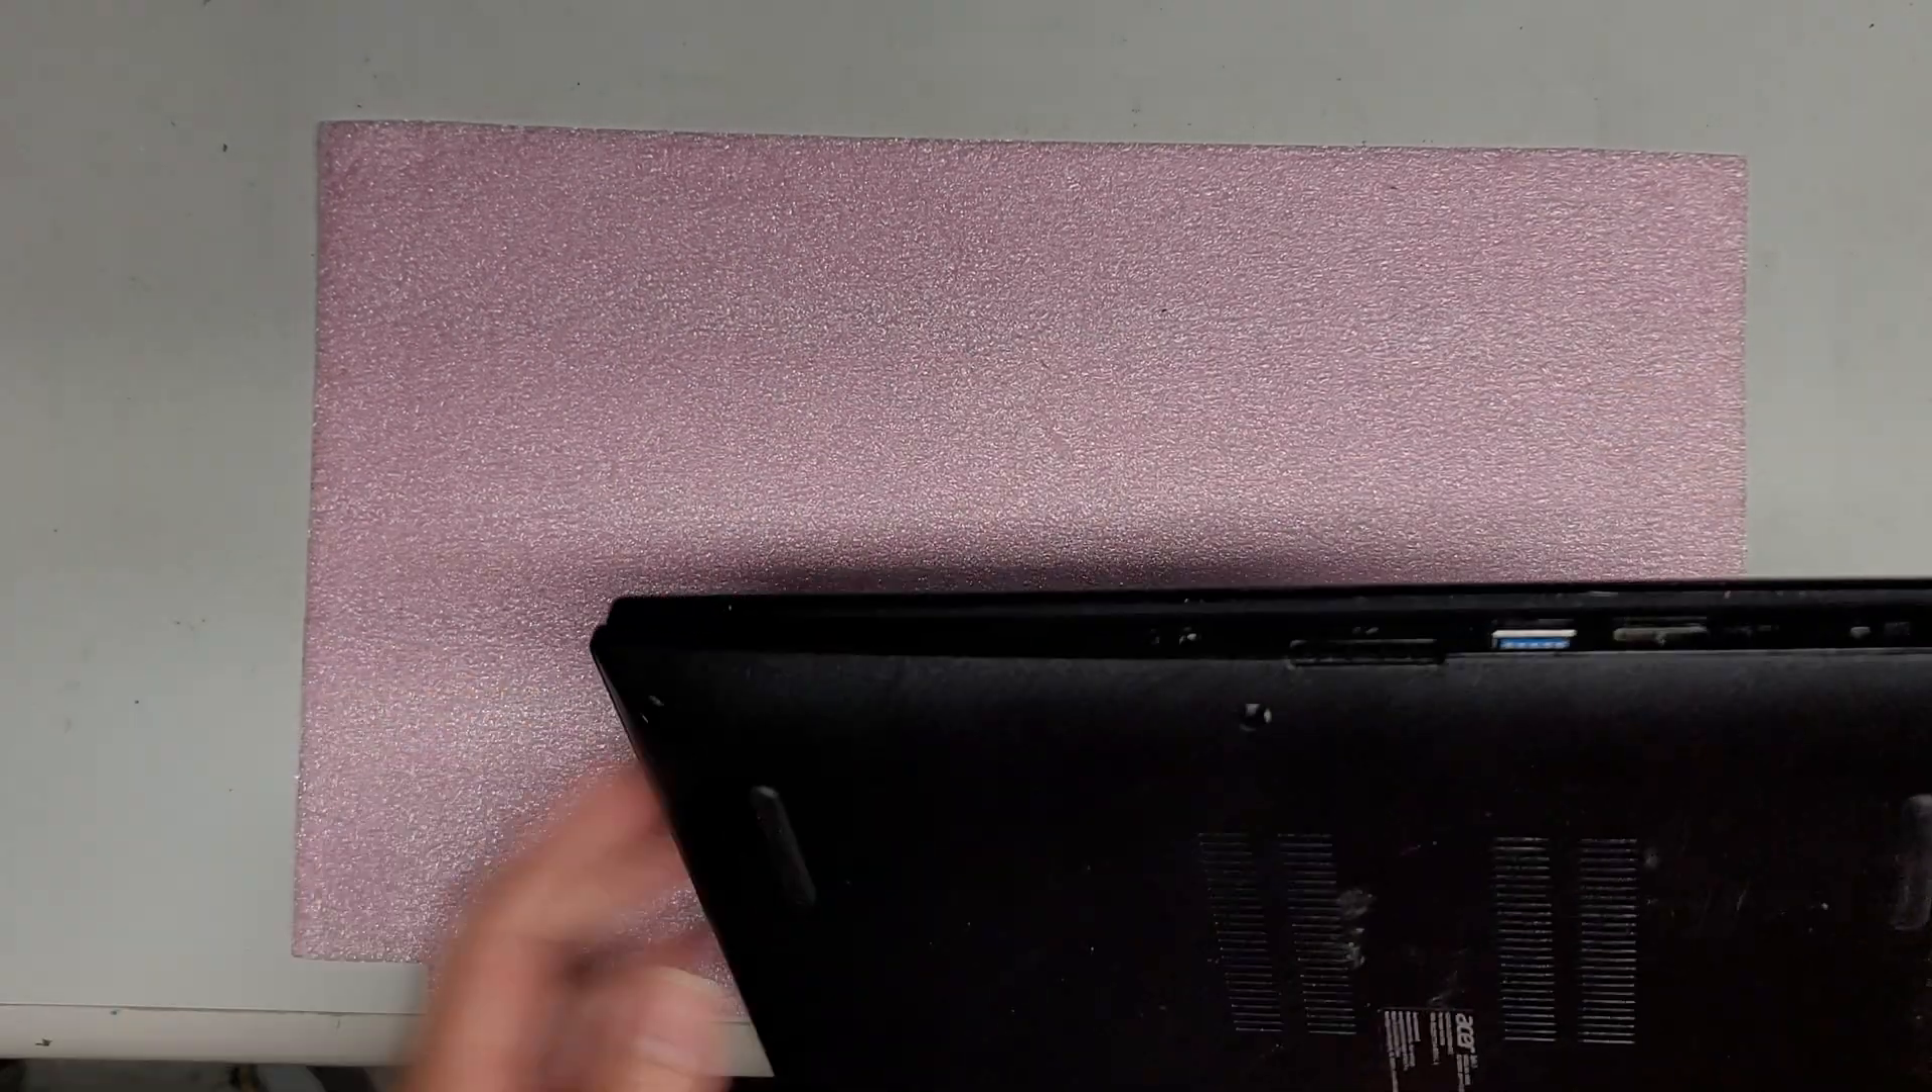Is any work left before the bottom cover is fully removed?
Yes.